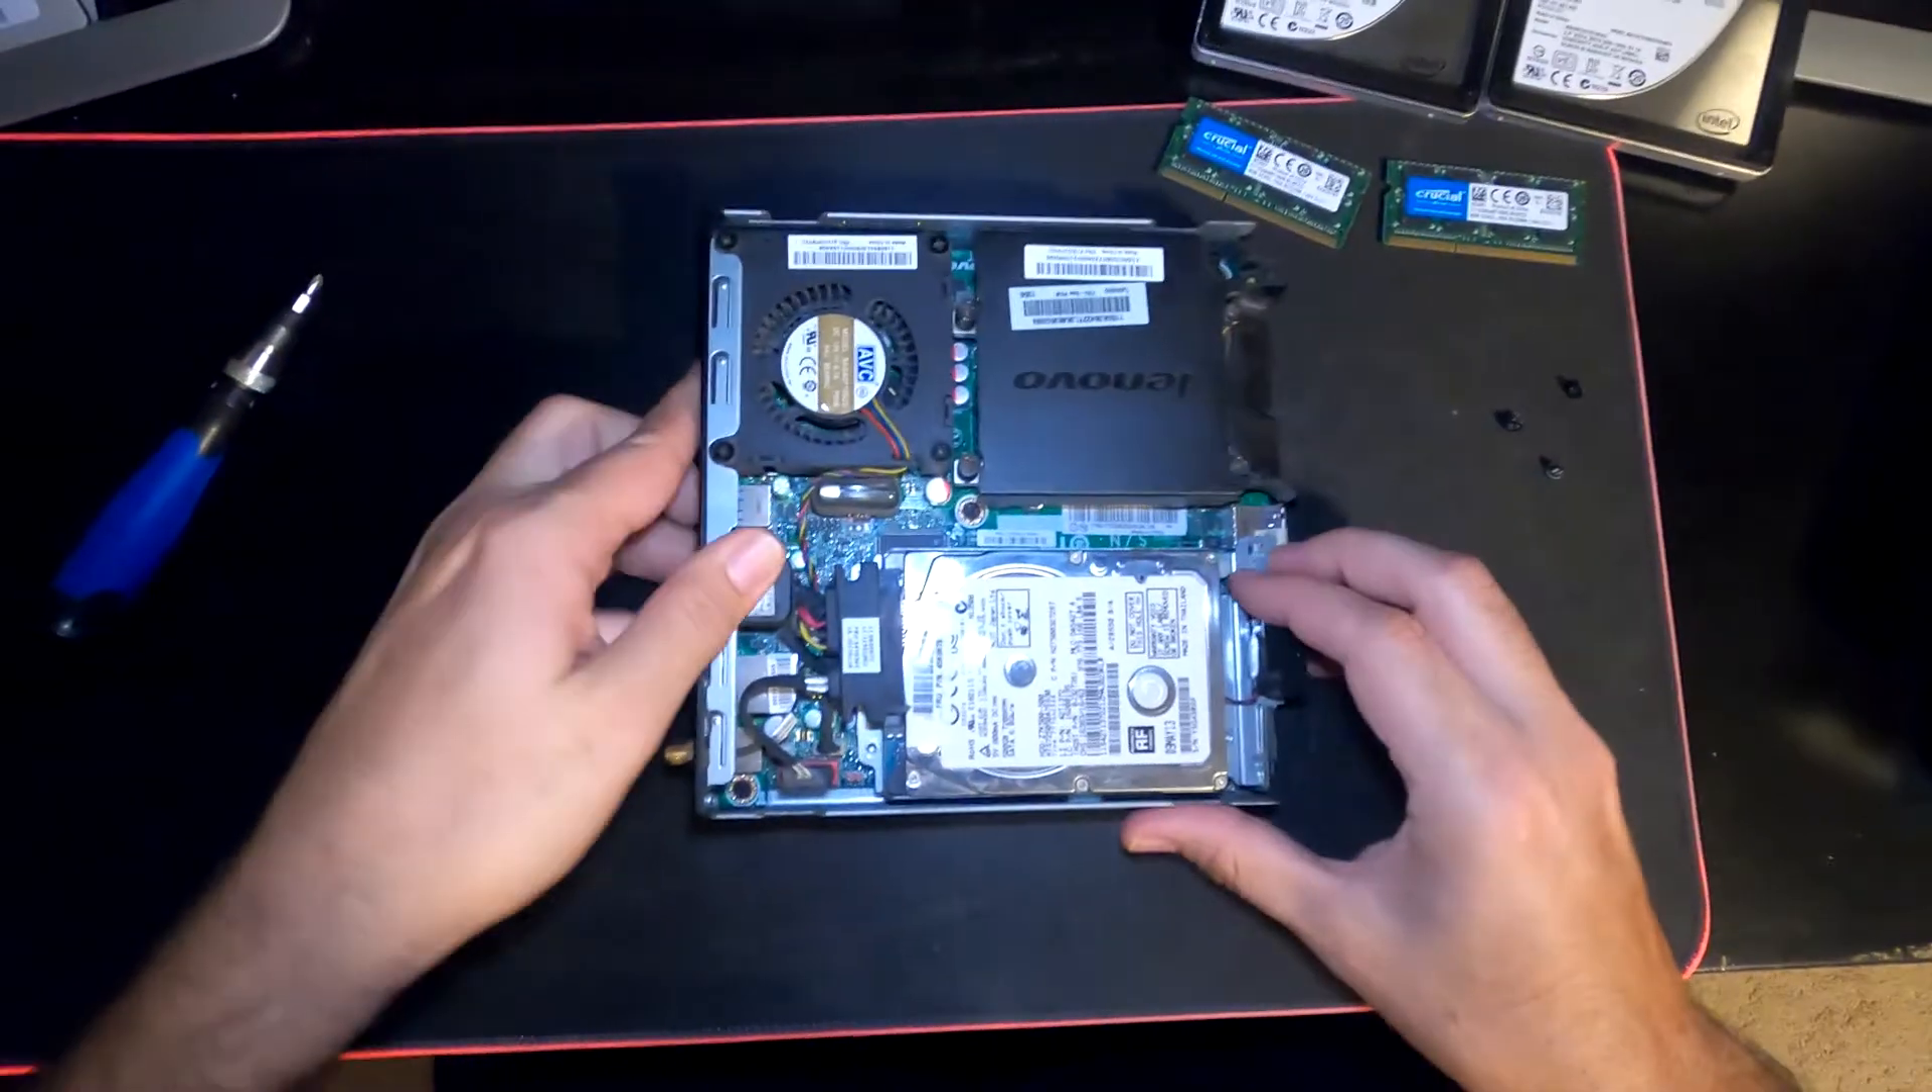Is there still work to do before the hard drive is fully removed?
Yes.